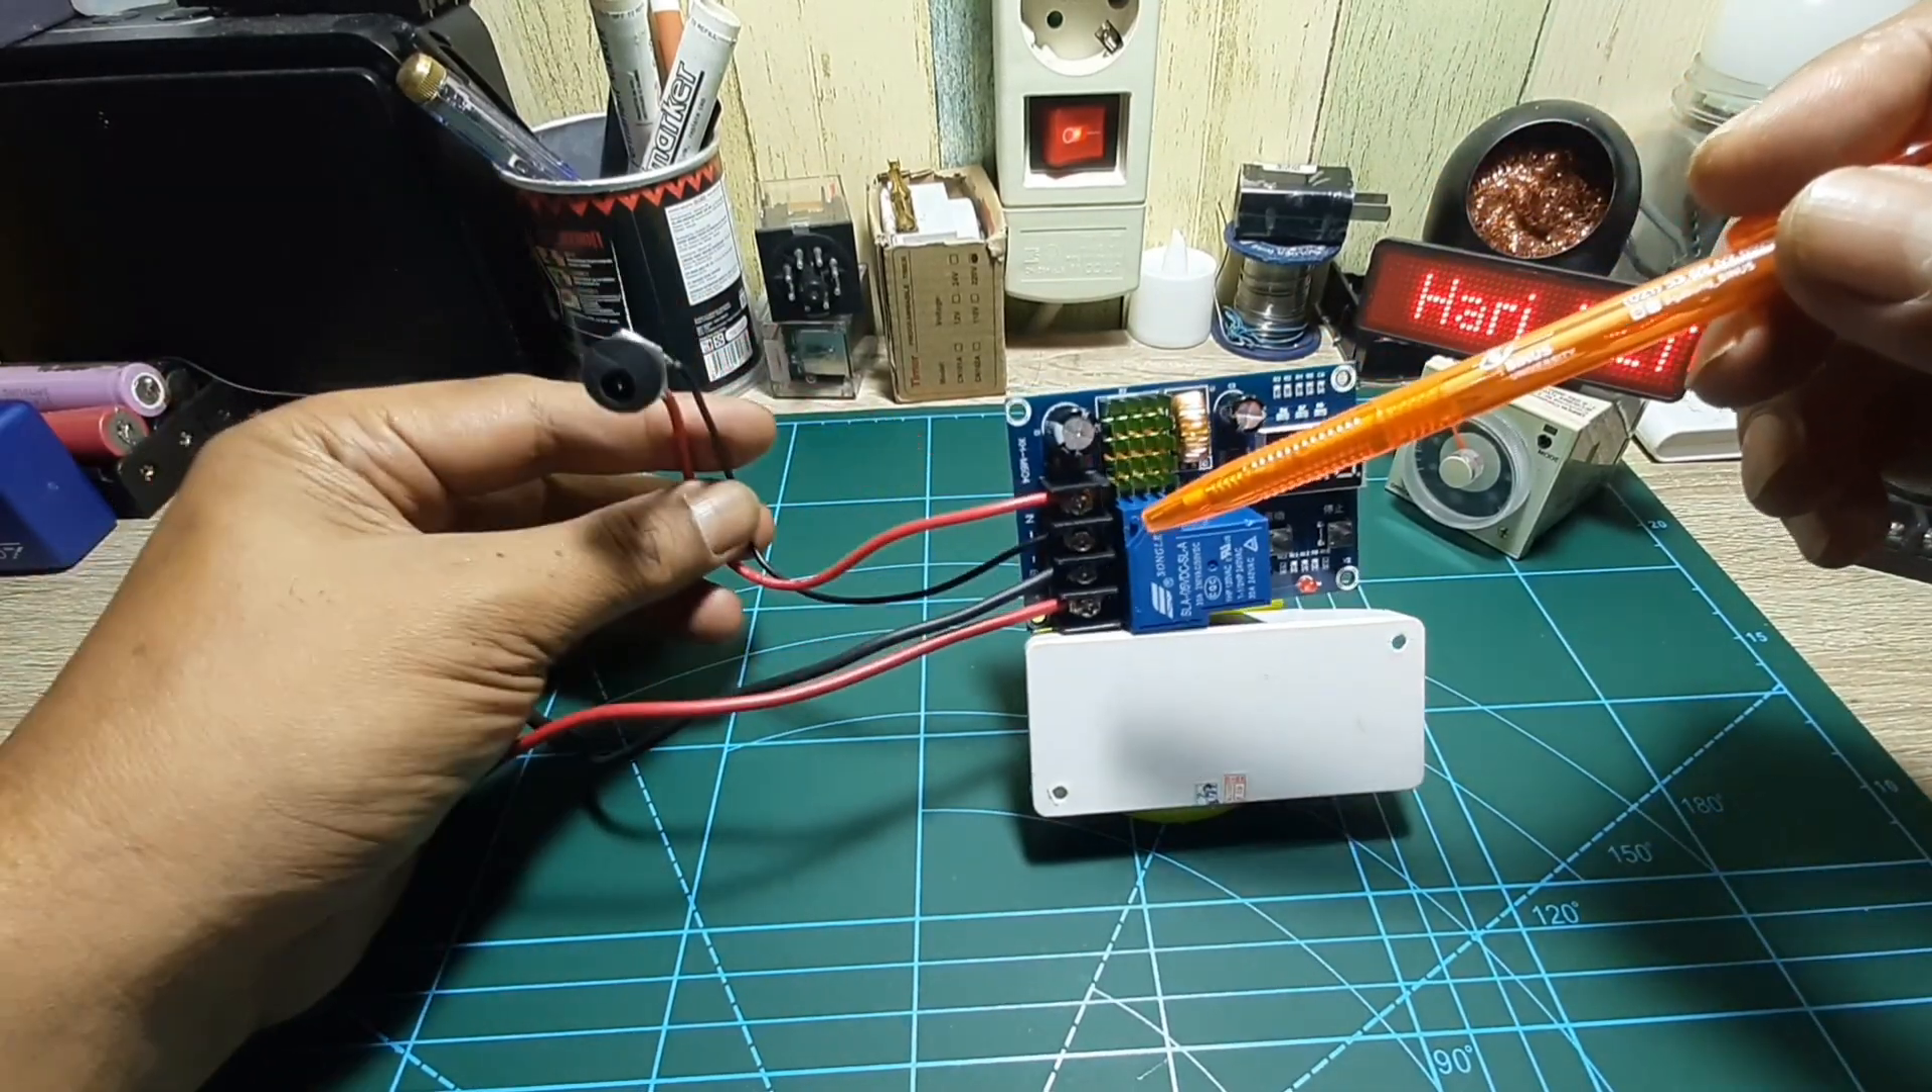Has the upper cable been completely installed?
Yes.